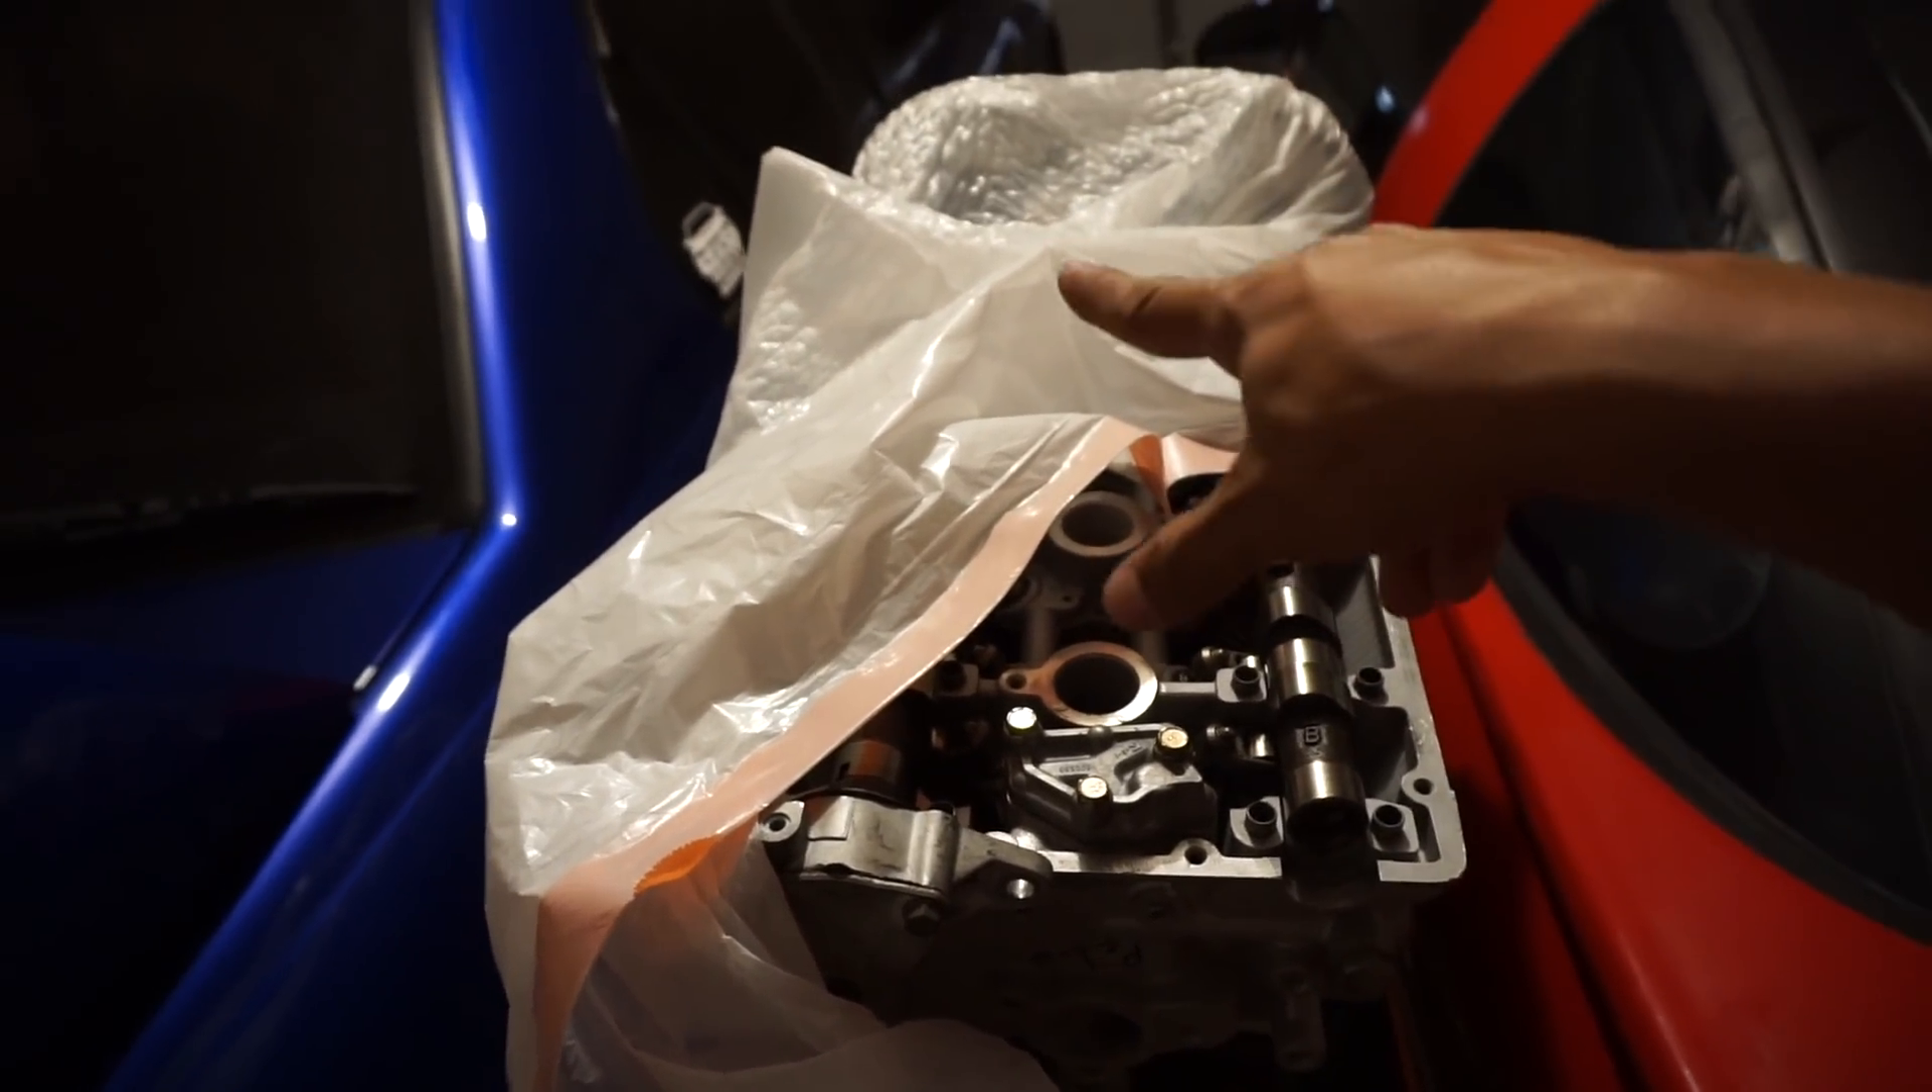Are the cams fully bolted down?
No.